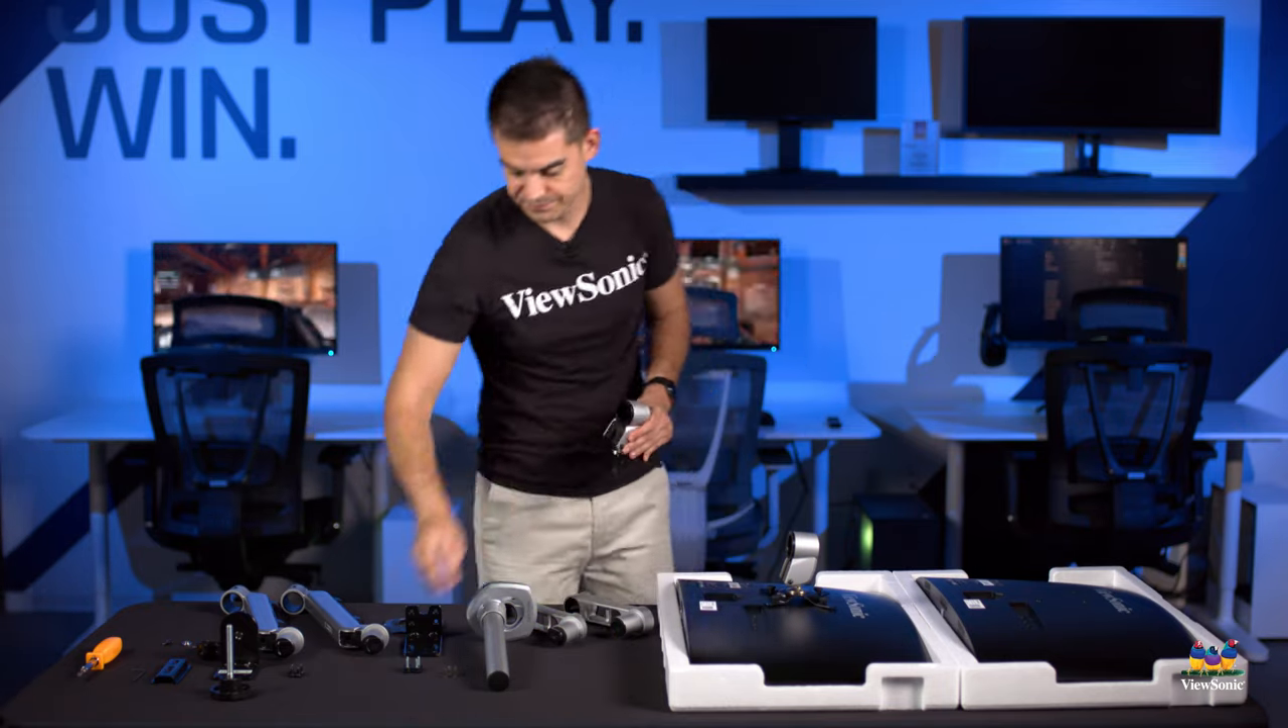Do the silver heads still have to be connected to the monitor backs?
Yes.